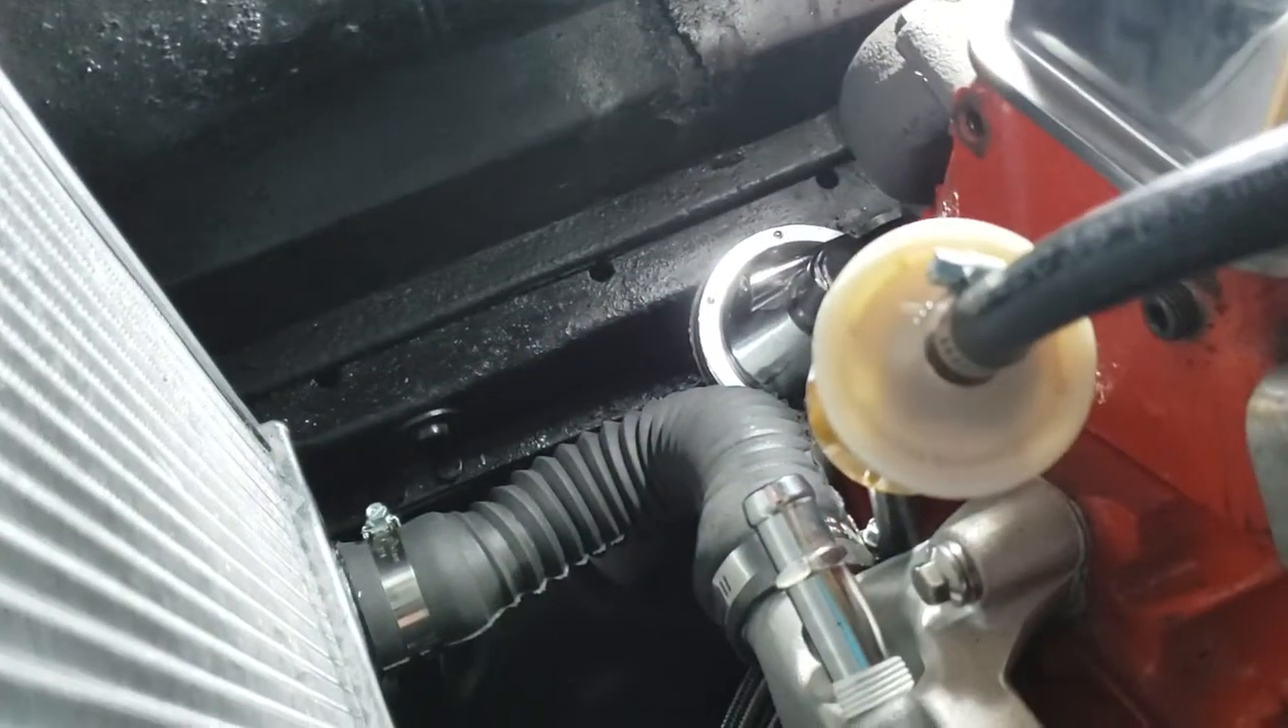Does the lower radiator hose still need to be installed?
No.